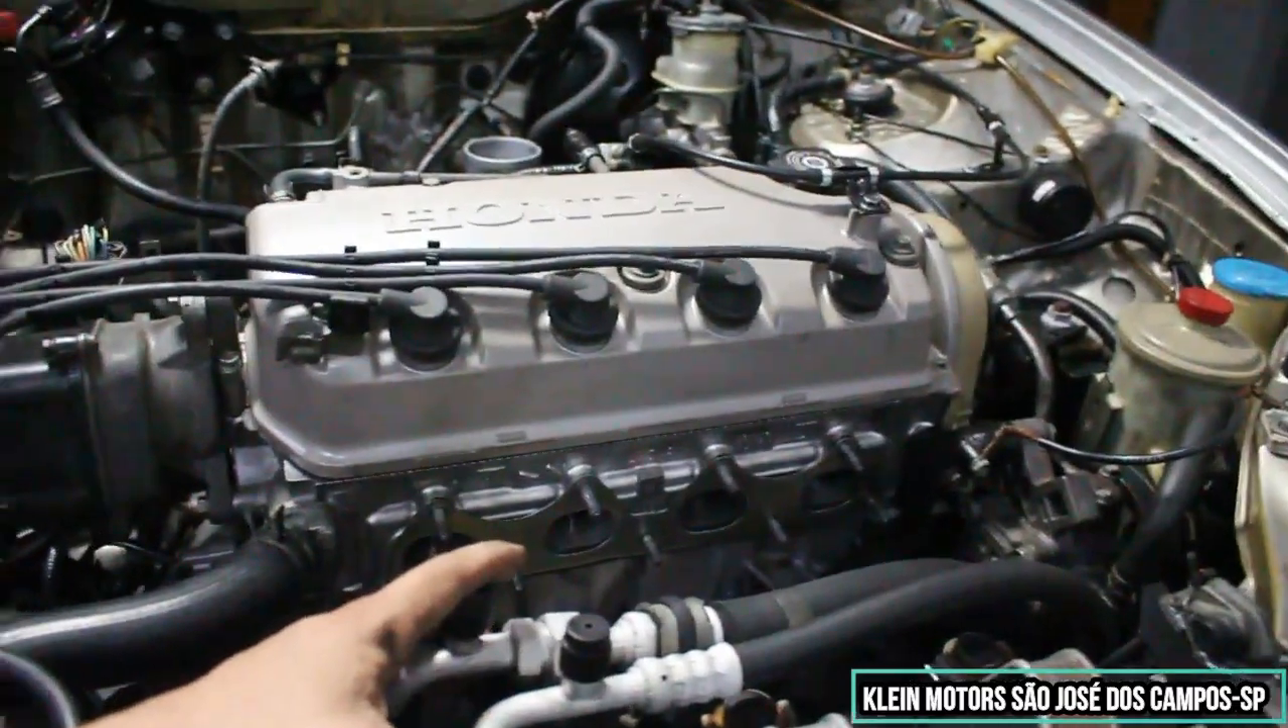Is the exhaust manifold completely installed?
No.